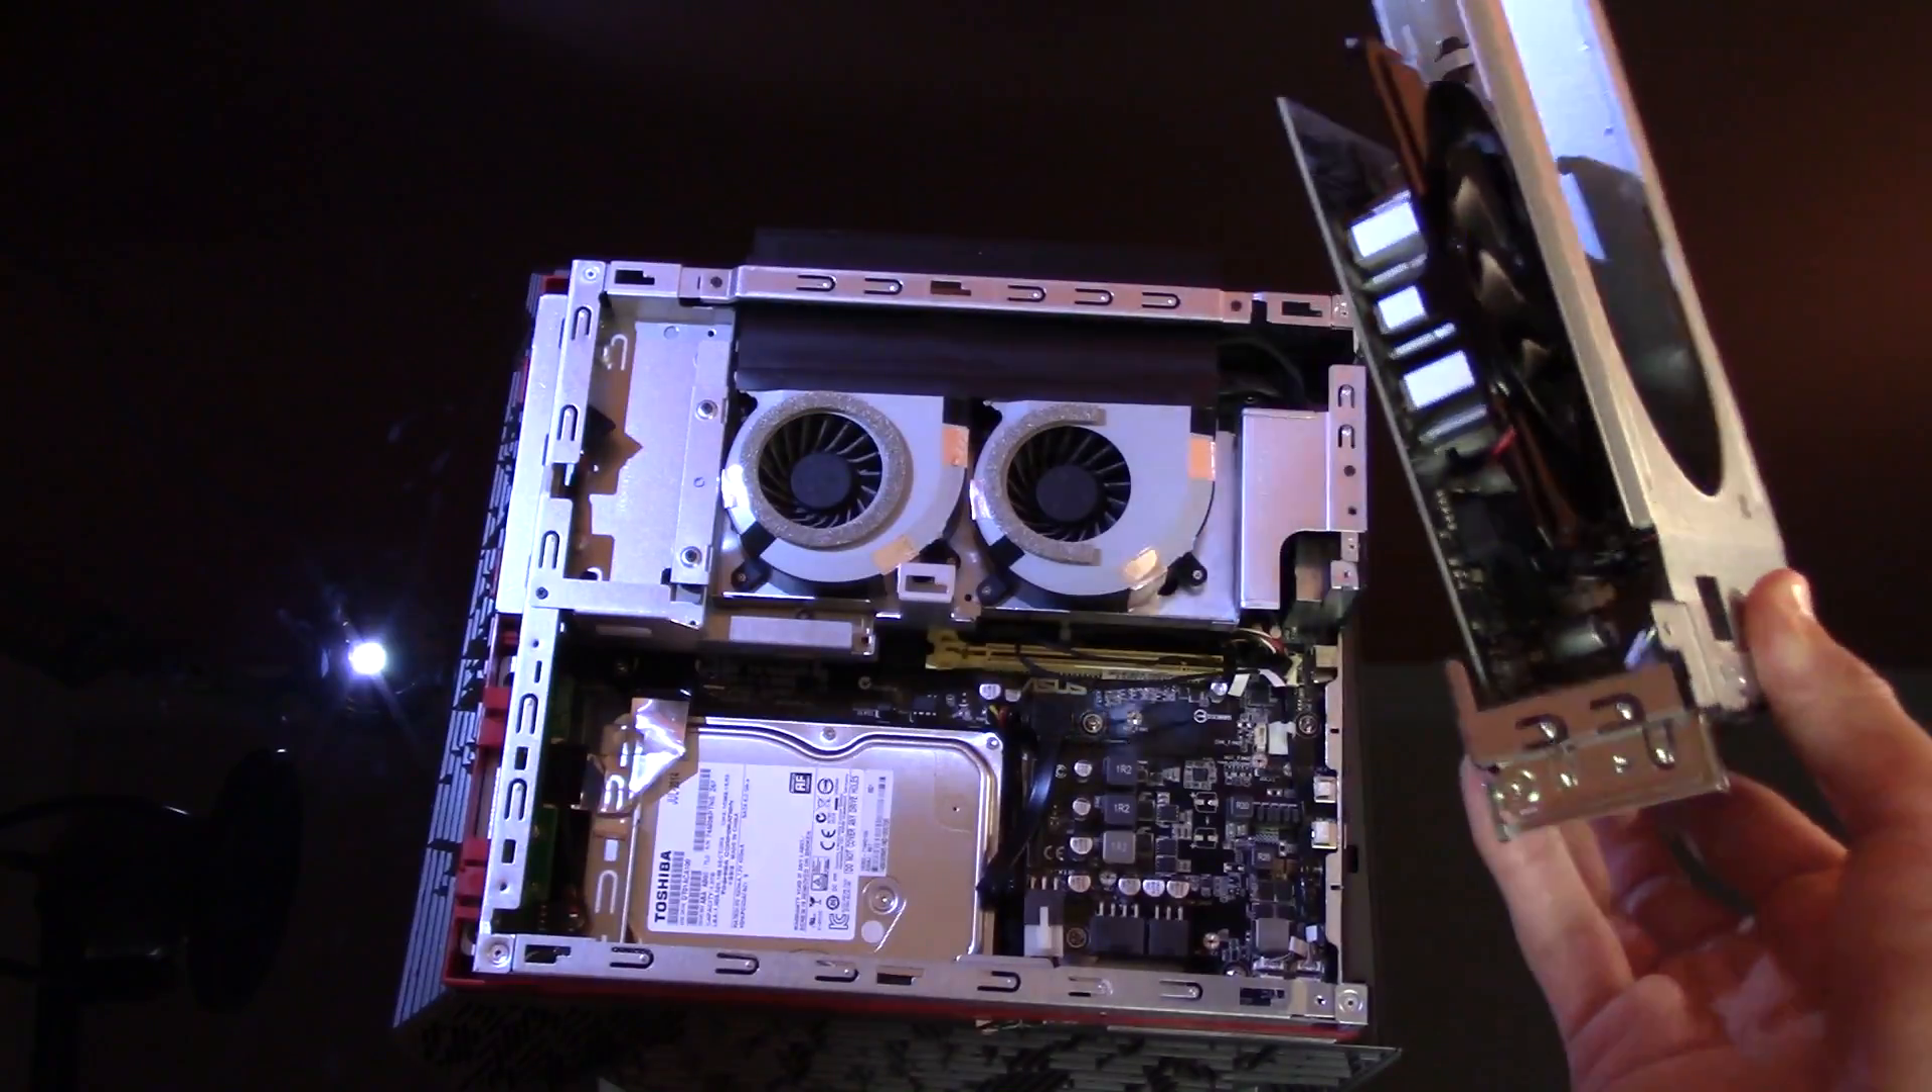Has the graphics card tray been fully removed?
Yes.